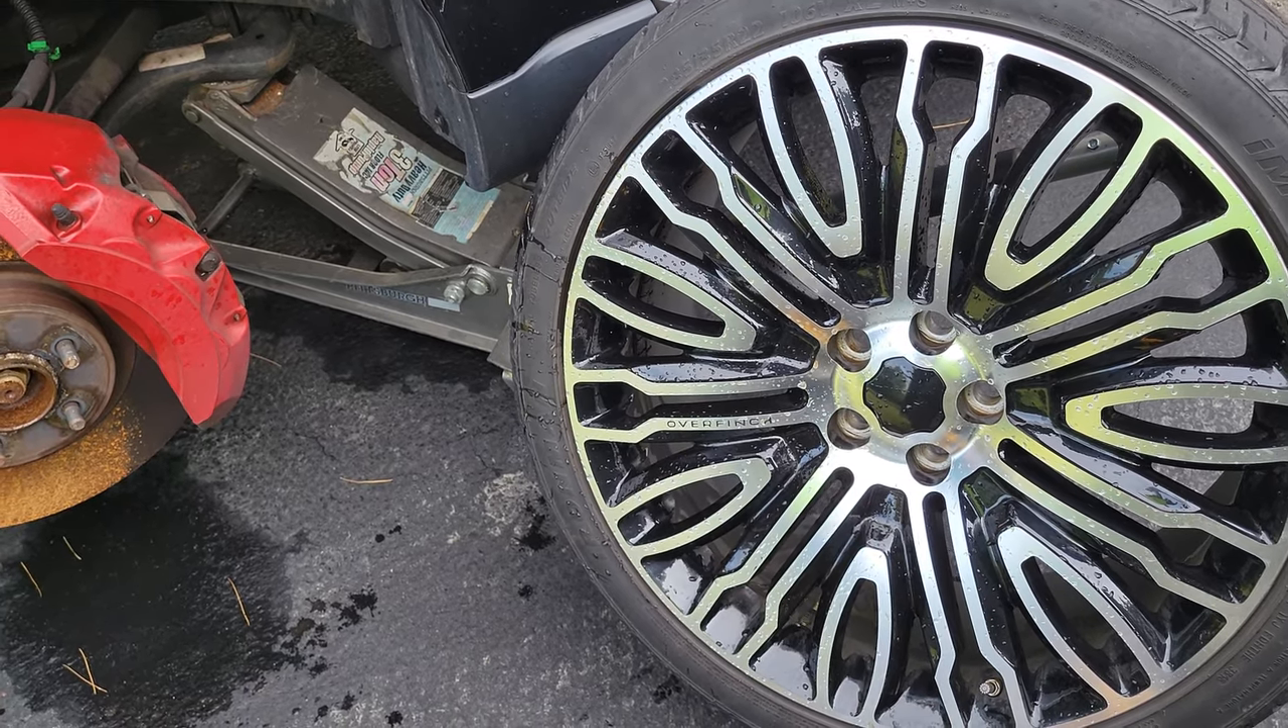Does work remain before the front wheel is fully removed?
No.